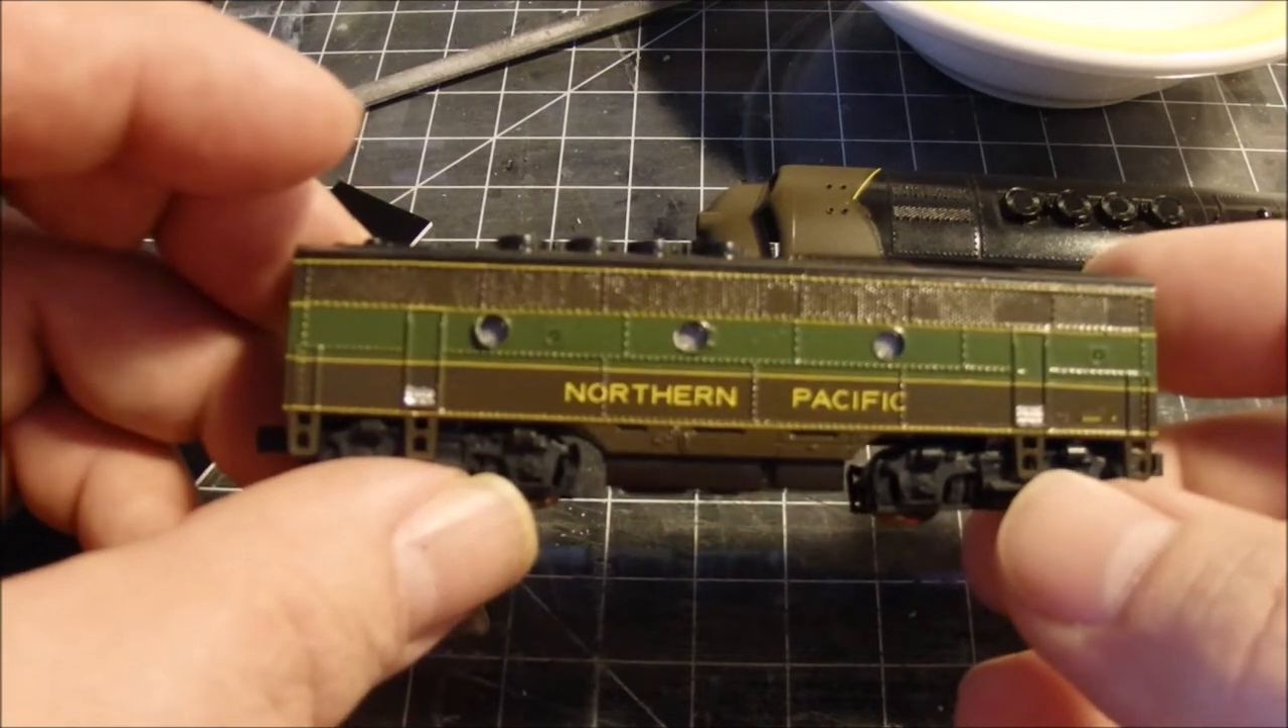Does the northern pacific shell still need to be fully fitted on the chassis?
No.